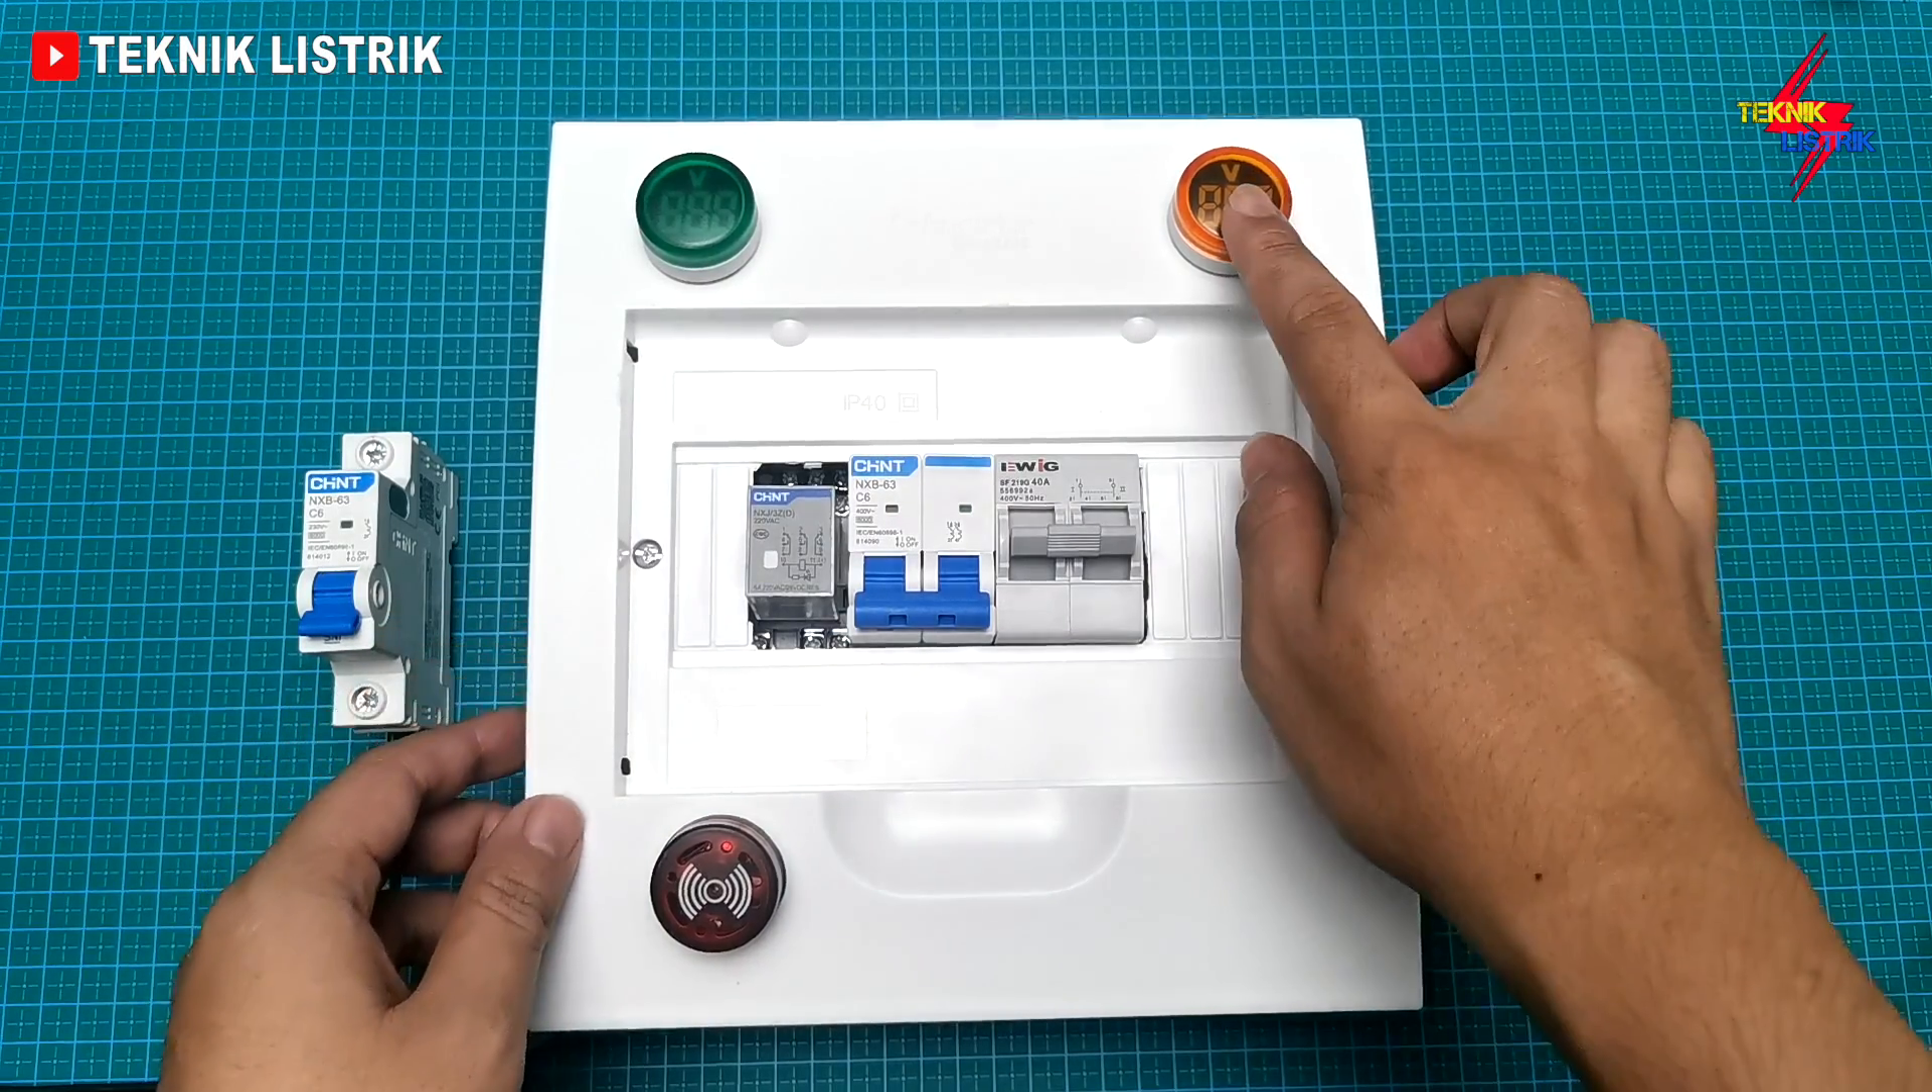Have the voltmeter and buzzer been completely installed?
Yes.